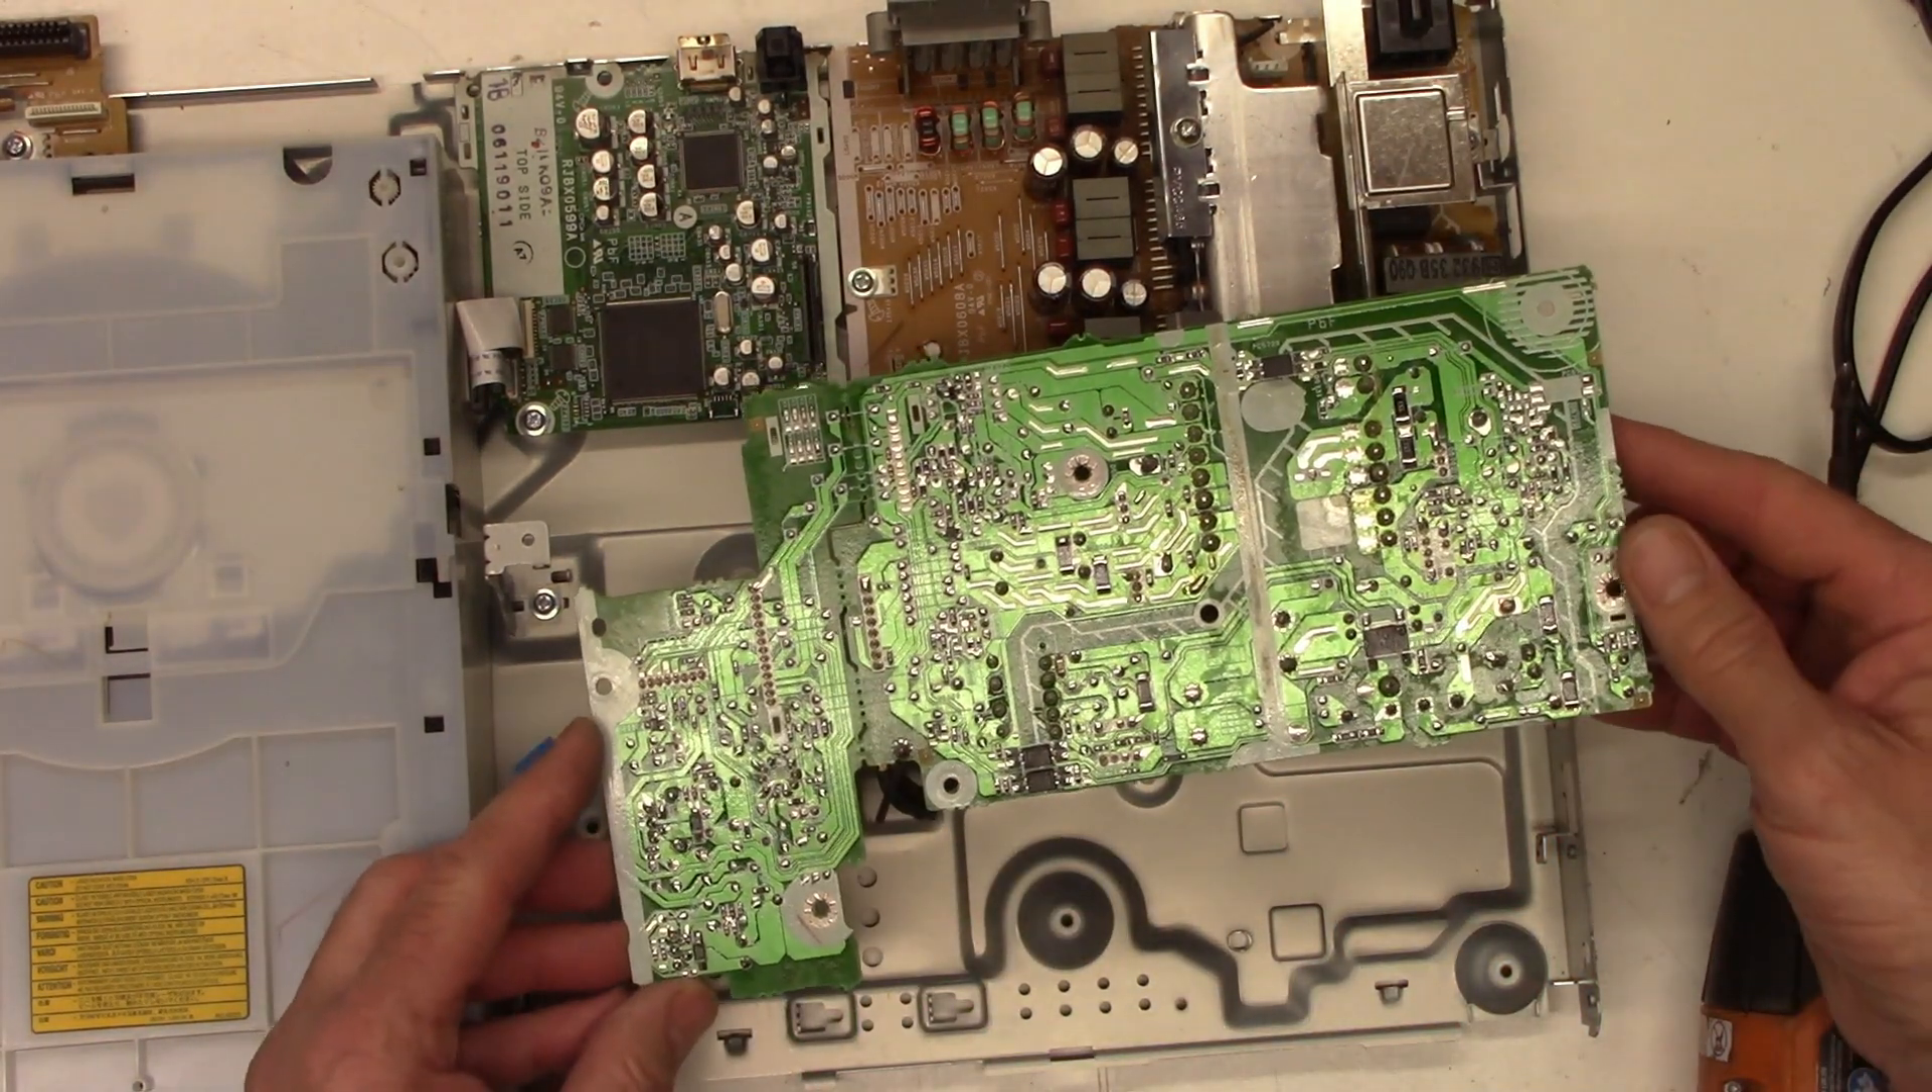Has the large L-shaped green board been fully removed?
Yes.